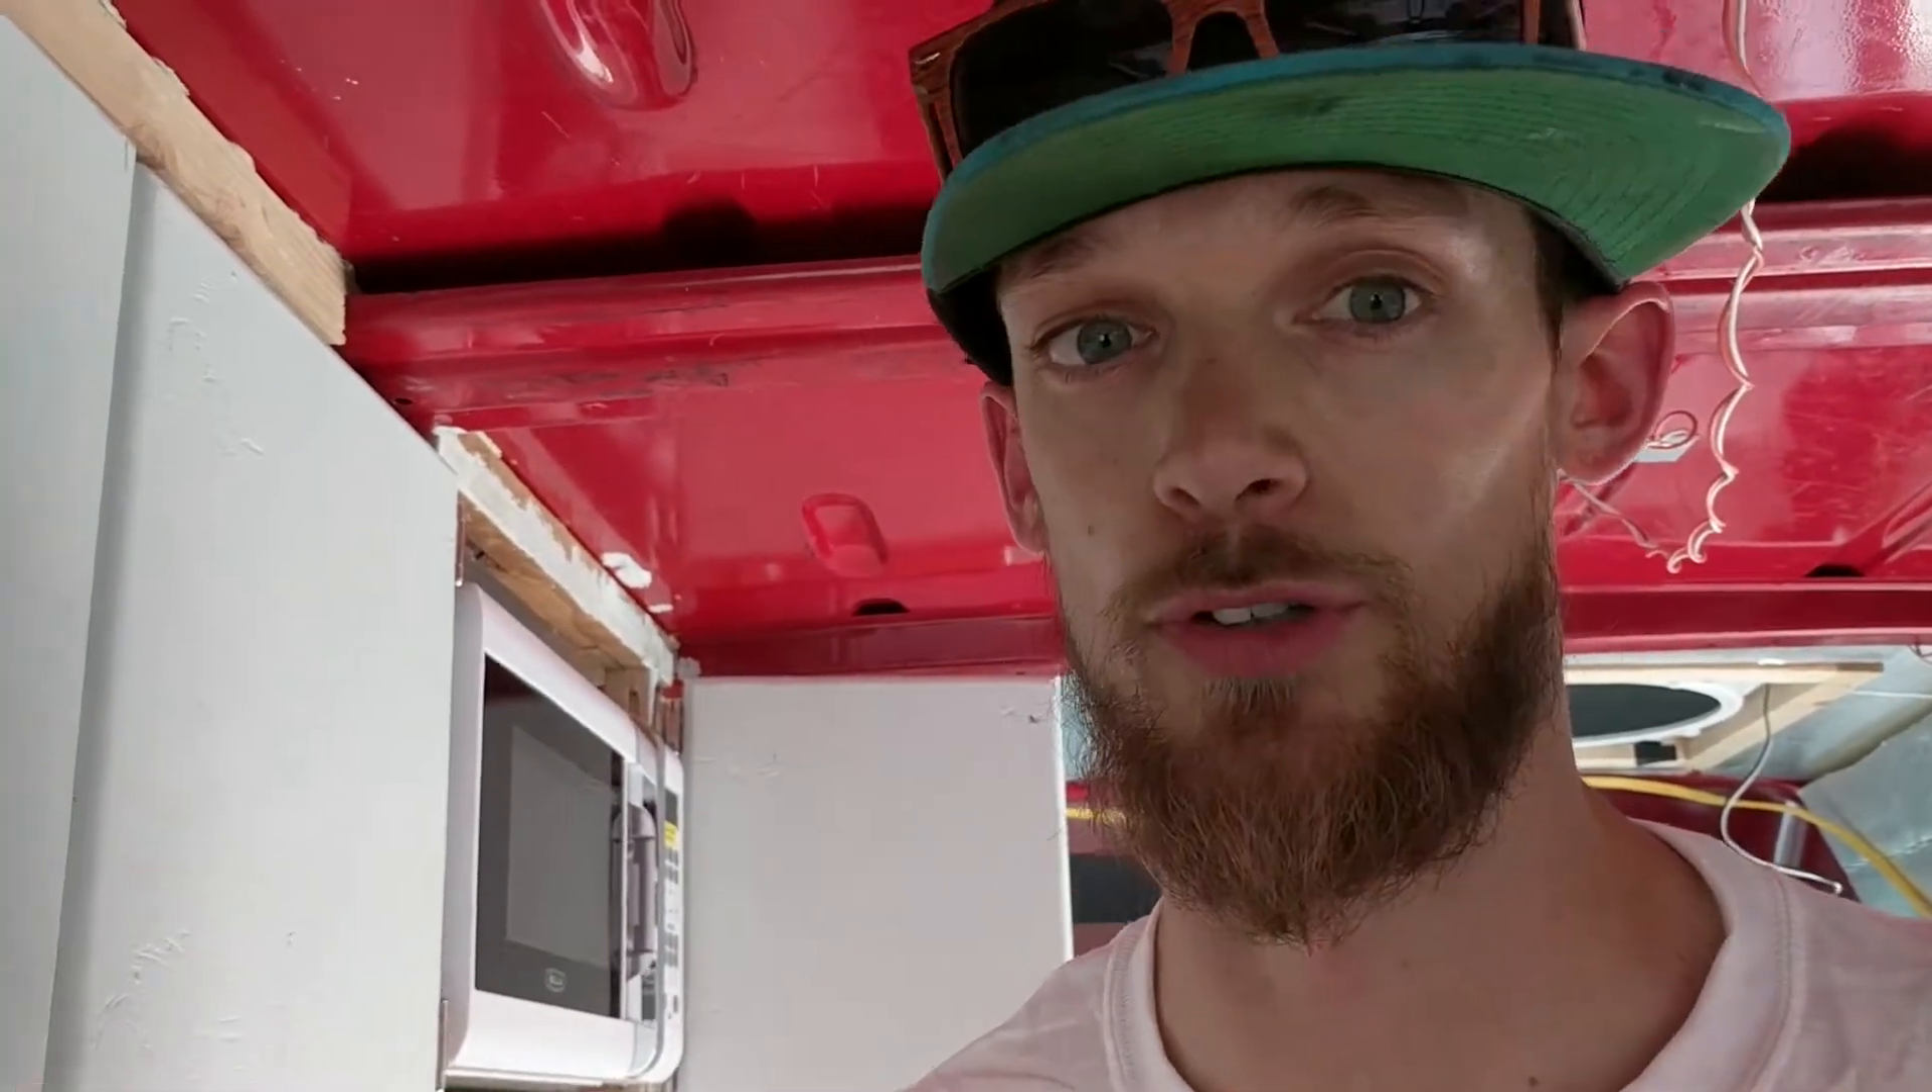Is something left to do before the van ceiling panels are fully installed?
Yes.